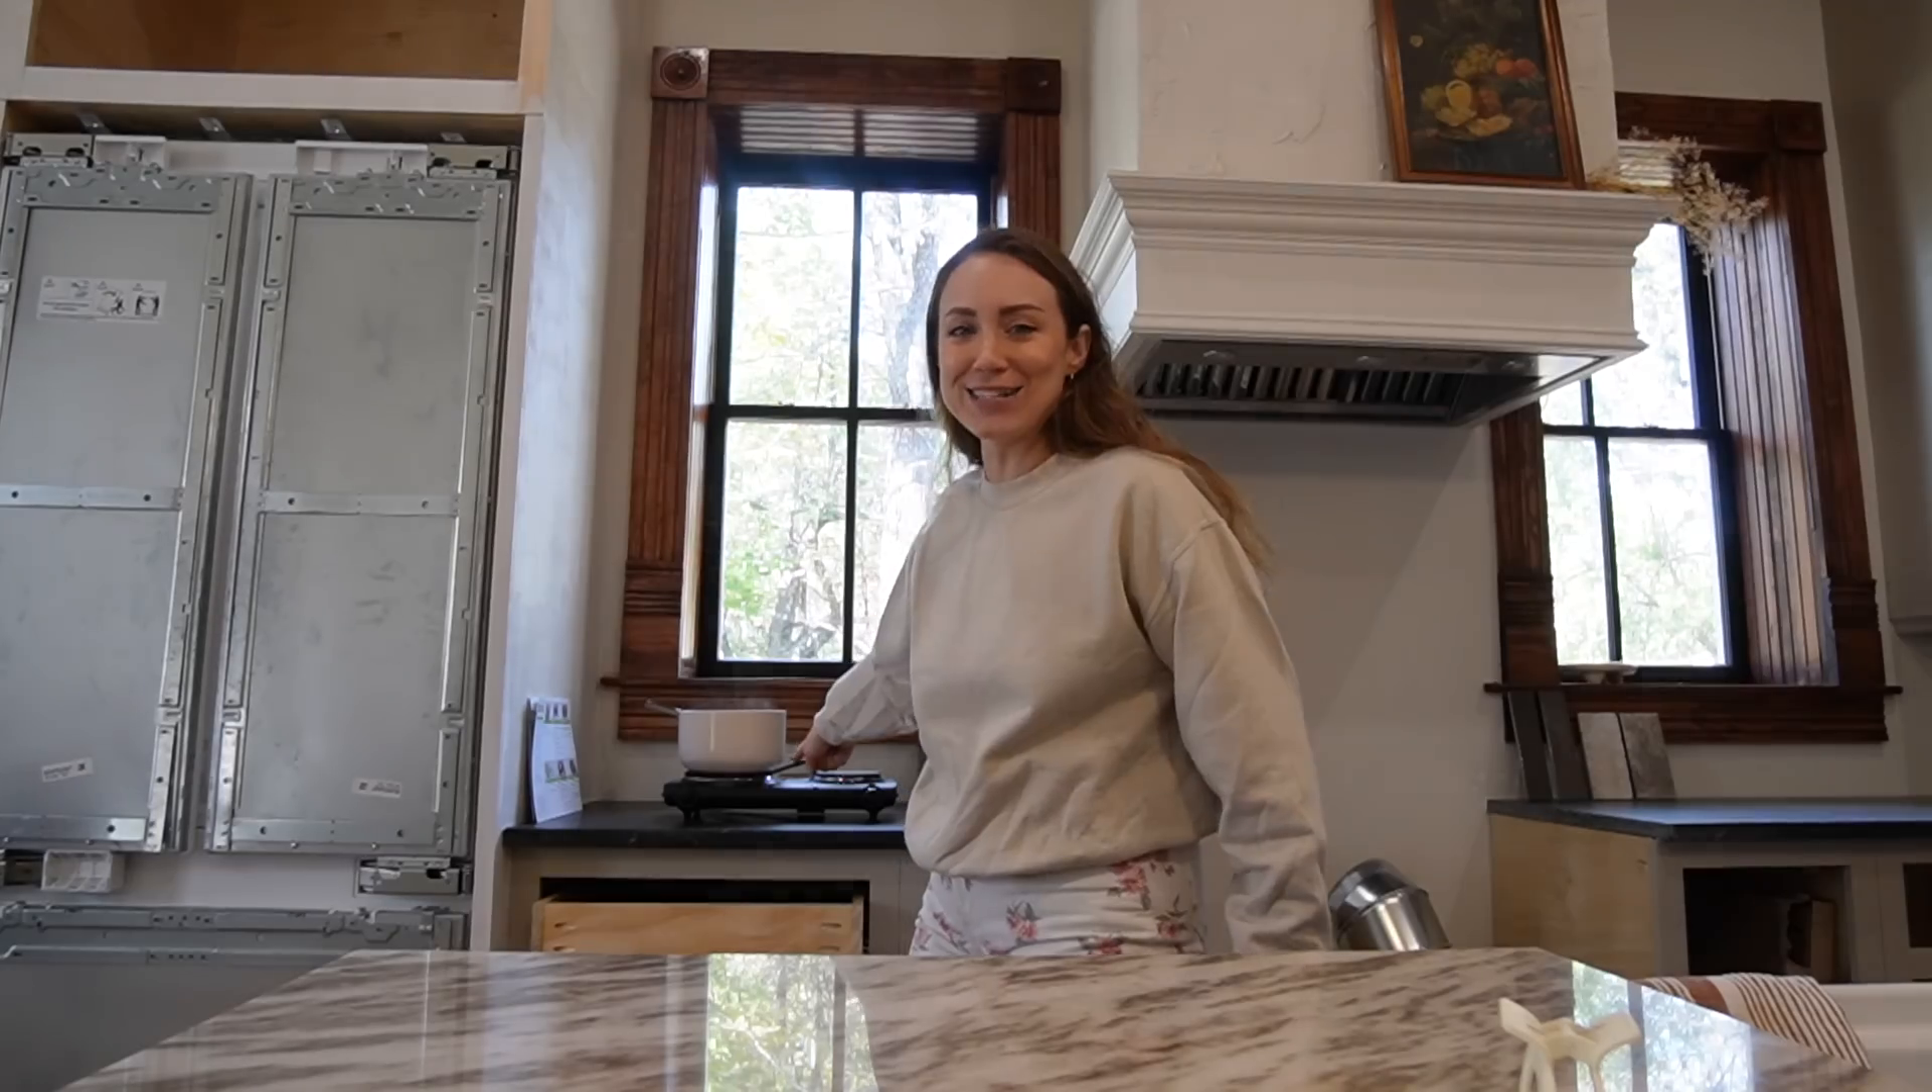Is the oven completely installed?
No.